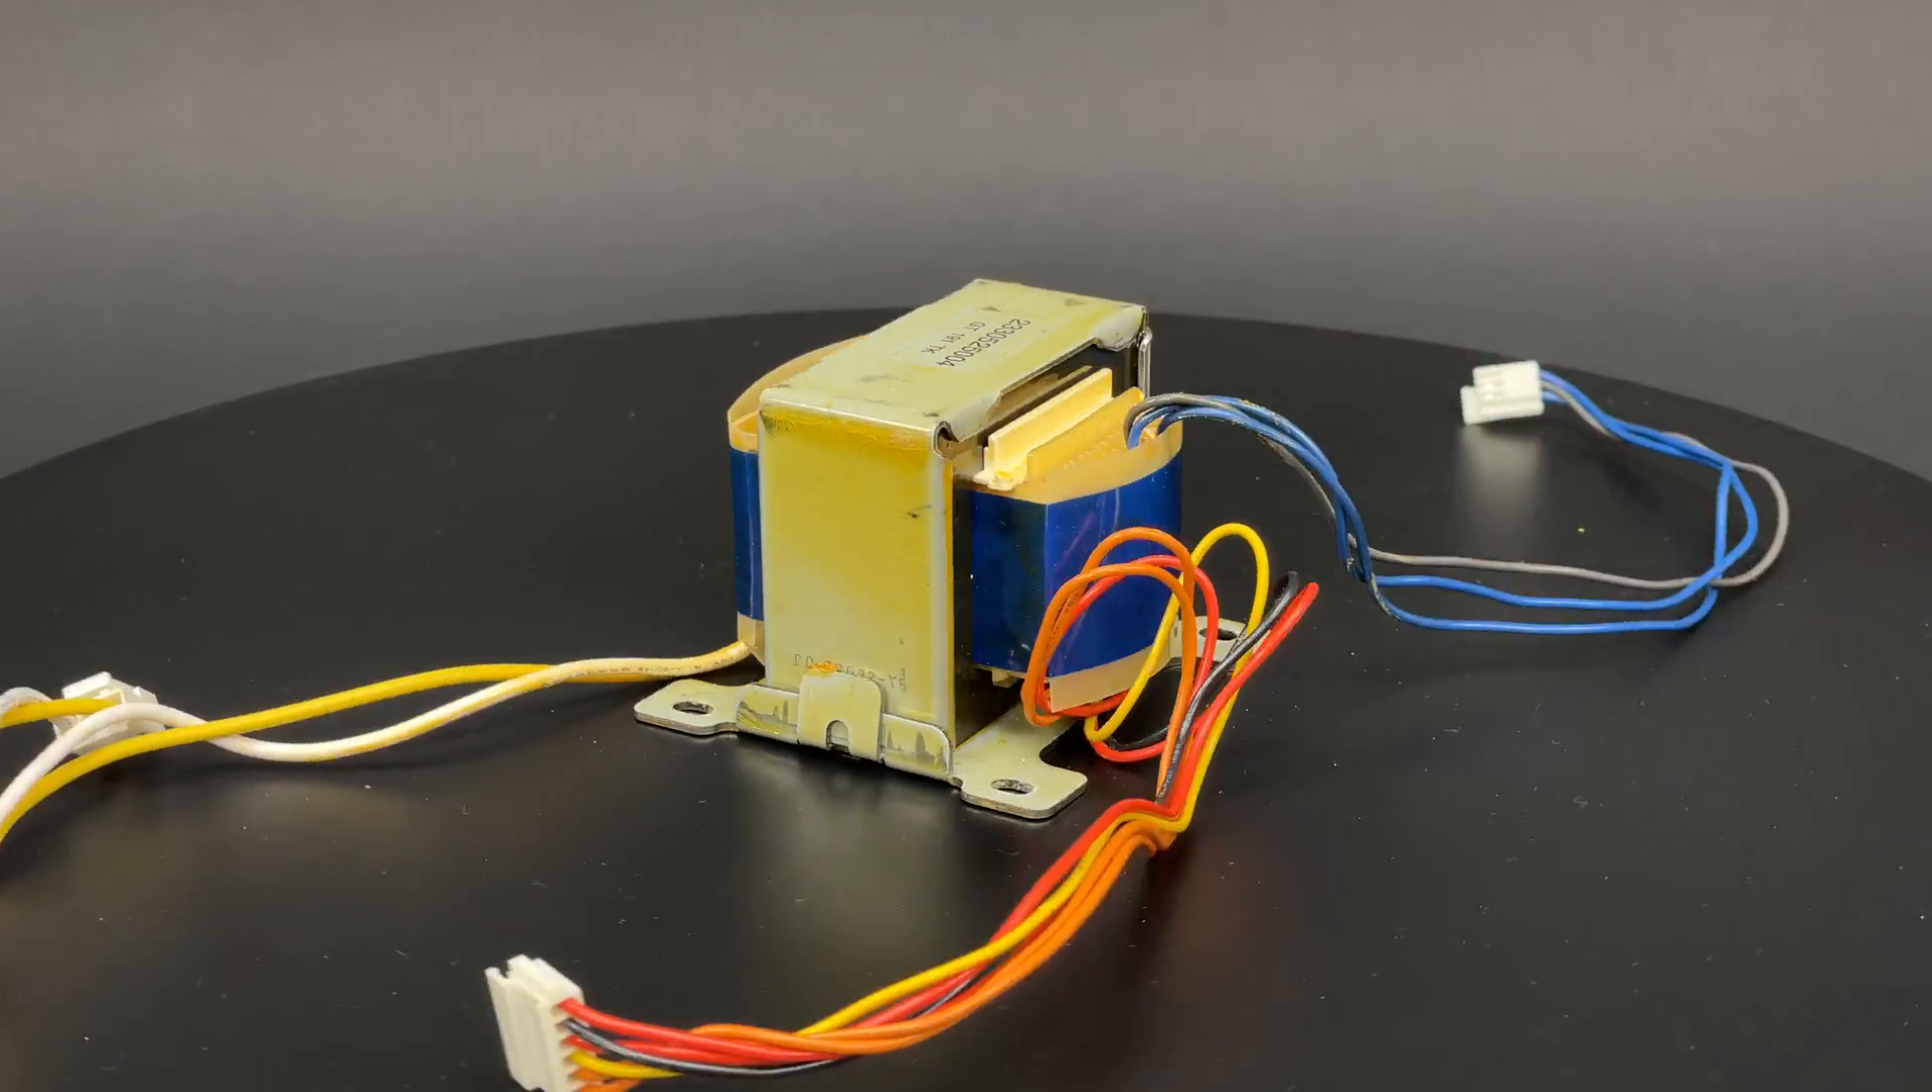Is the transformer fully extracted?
Yes.